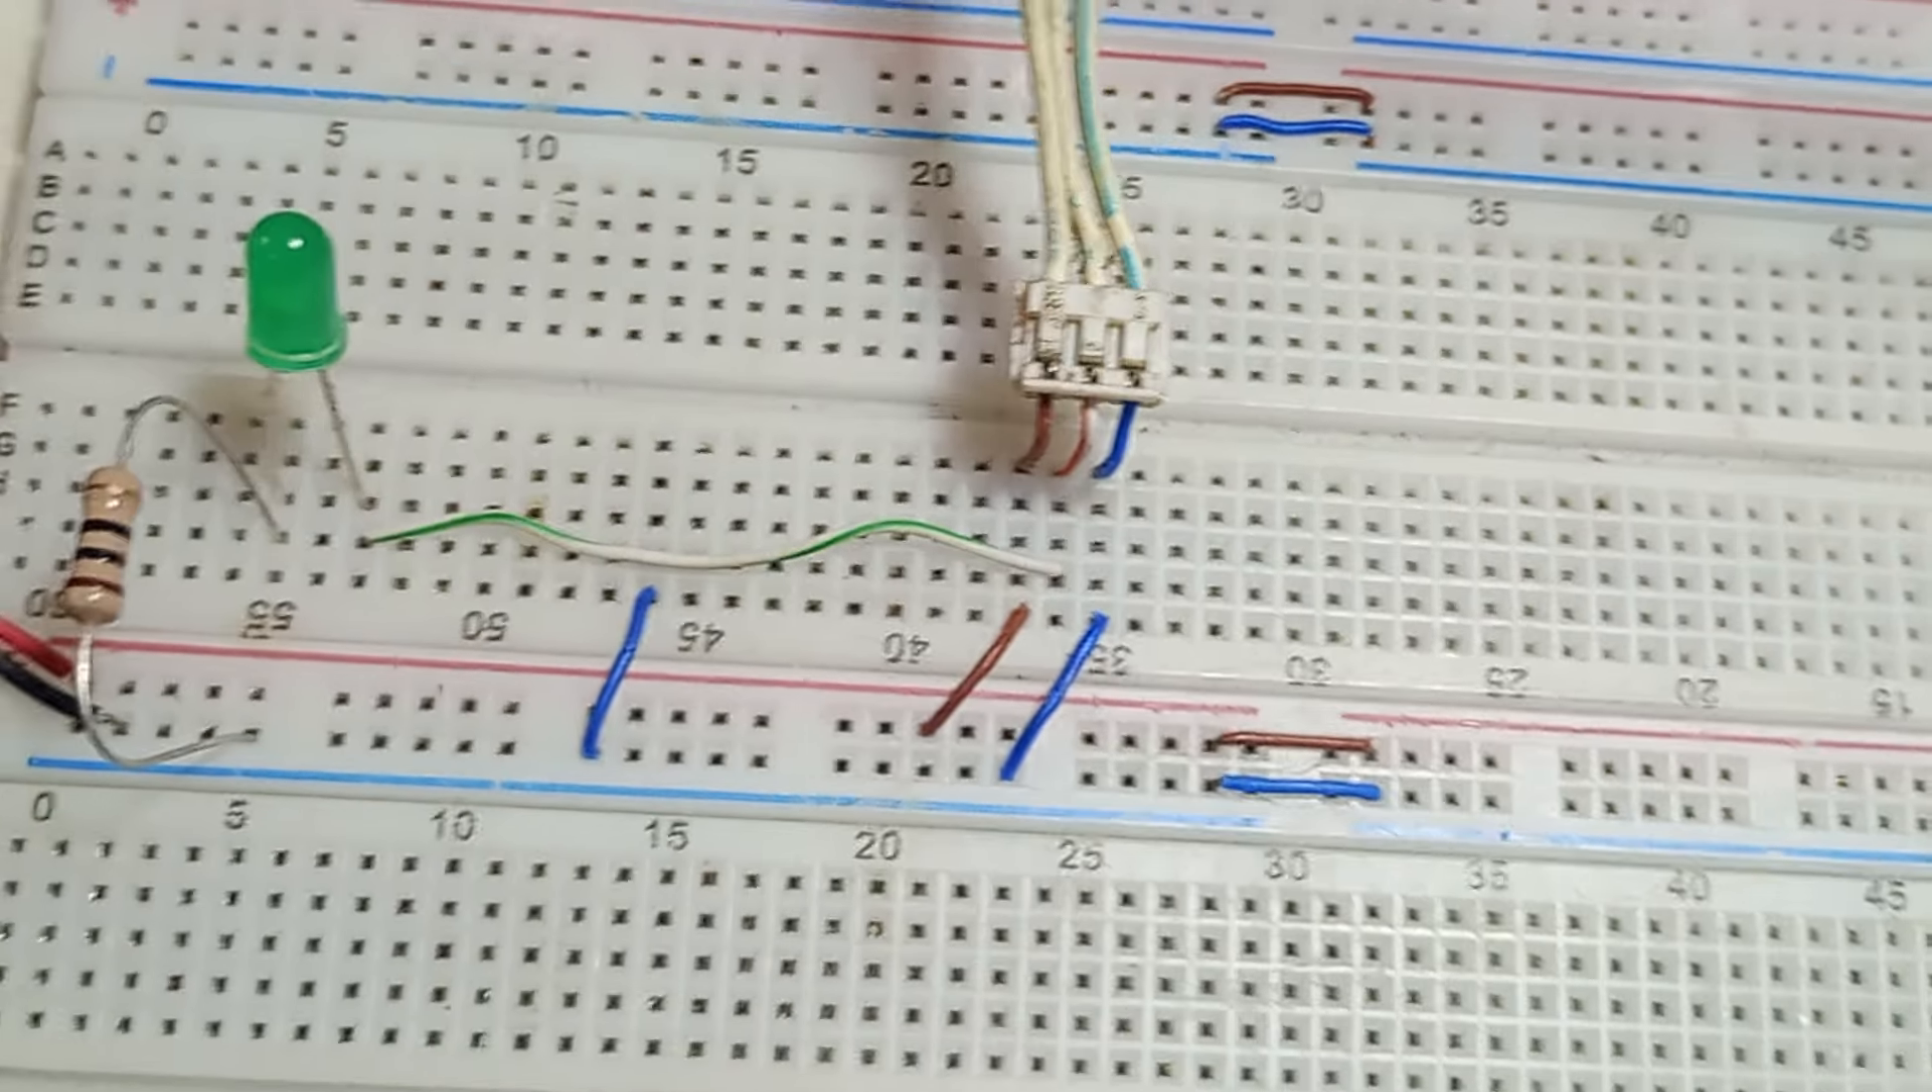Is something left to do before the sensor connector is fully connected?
No.